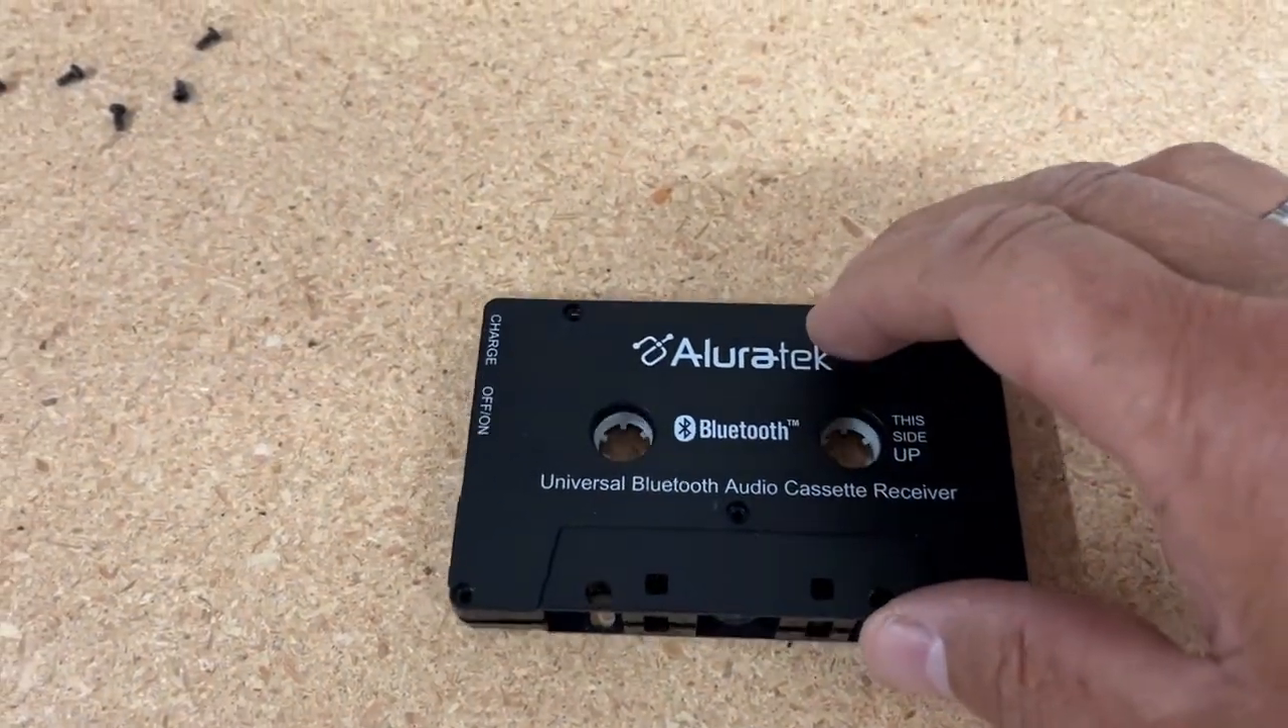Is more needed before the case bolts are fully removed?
No.